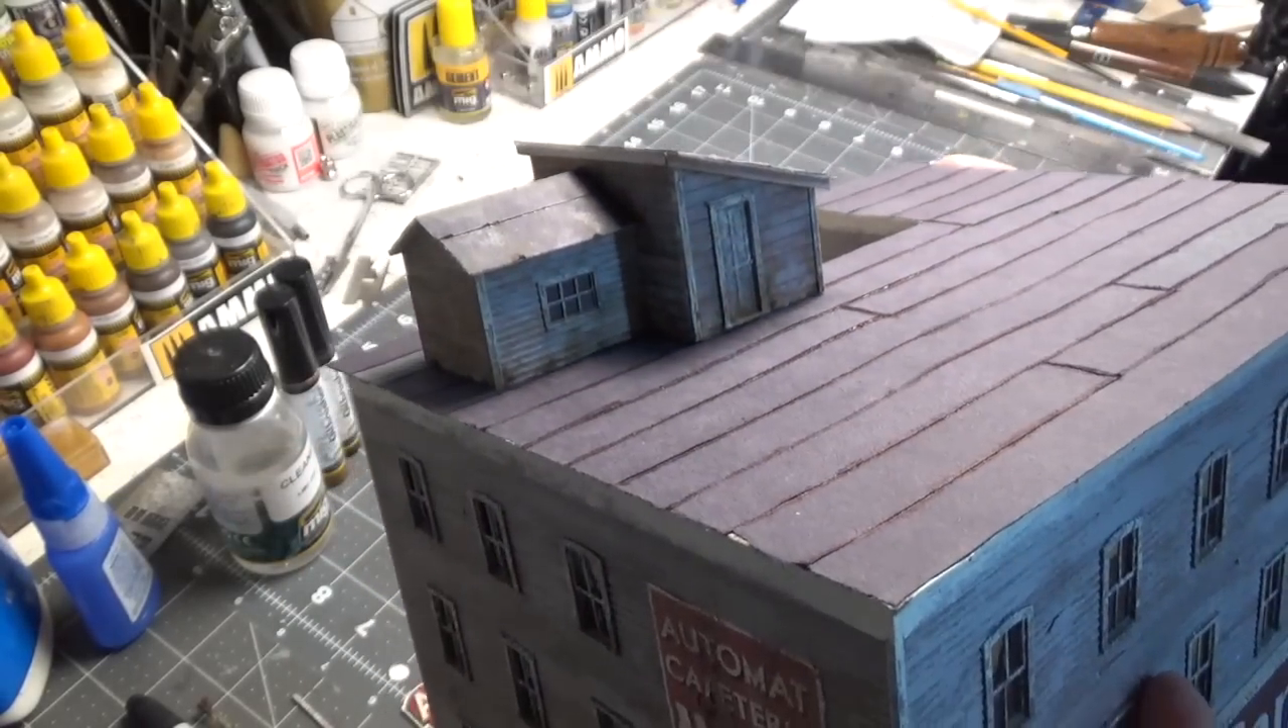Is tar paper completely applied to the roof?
Yes.